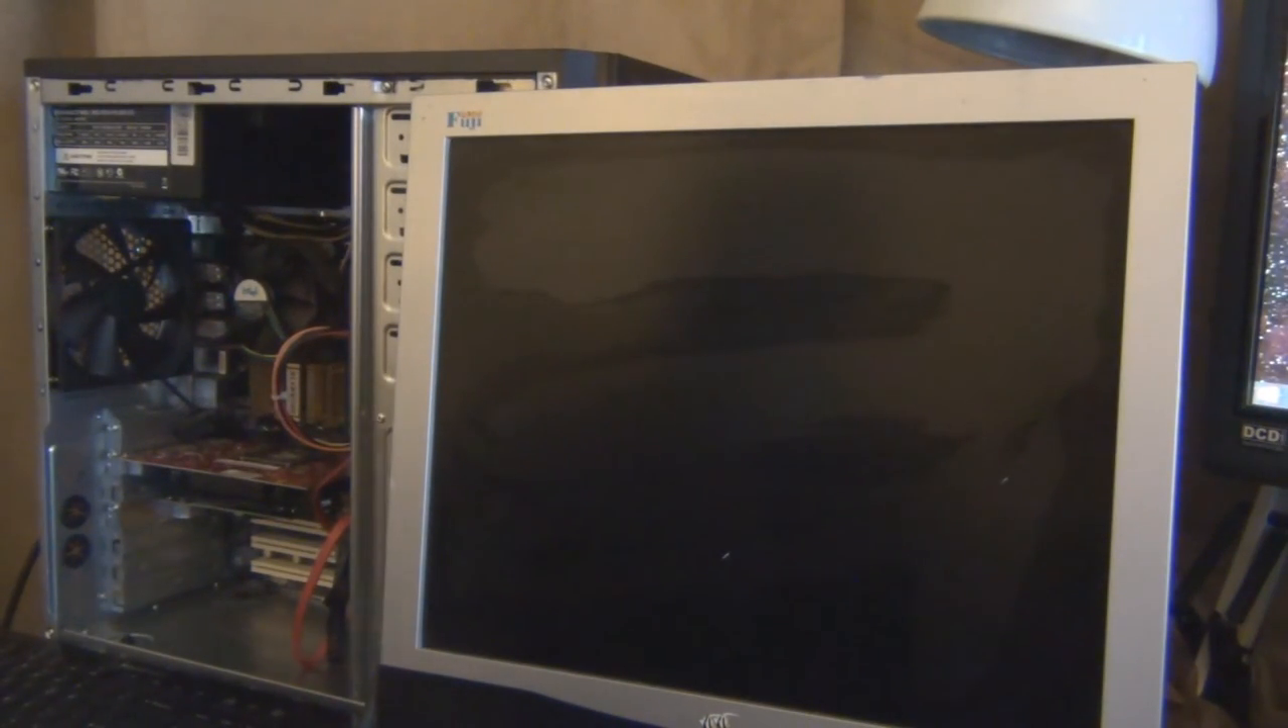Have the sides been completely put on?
No.